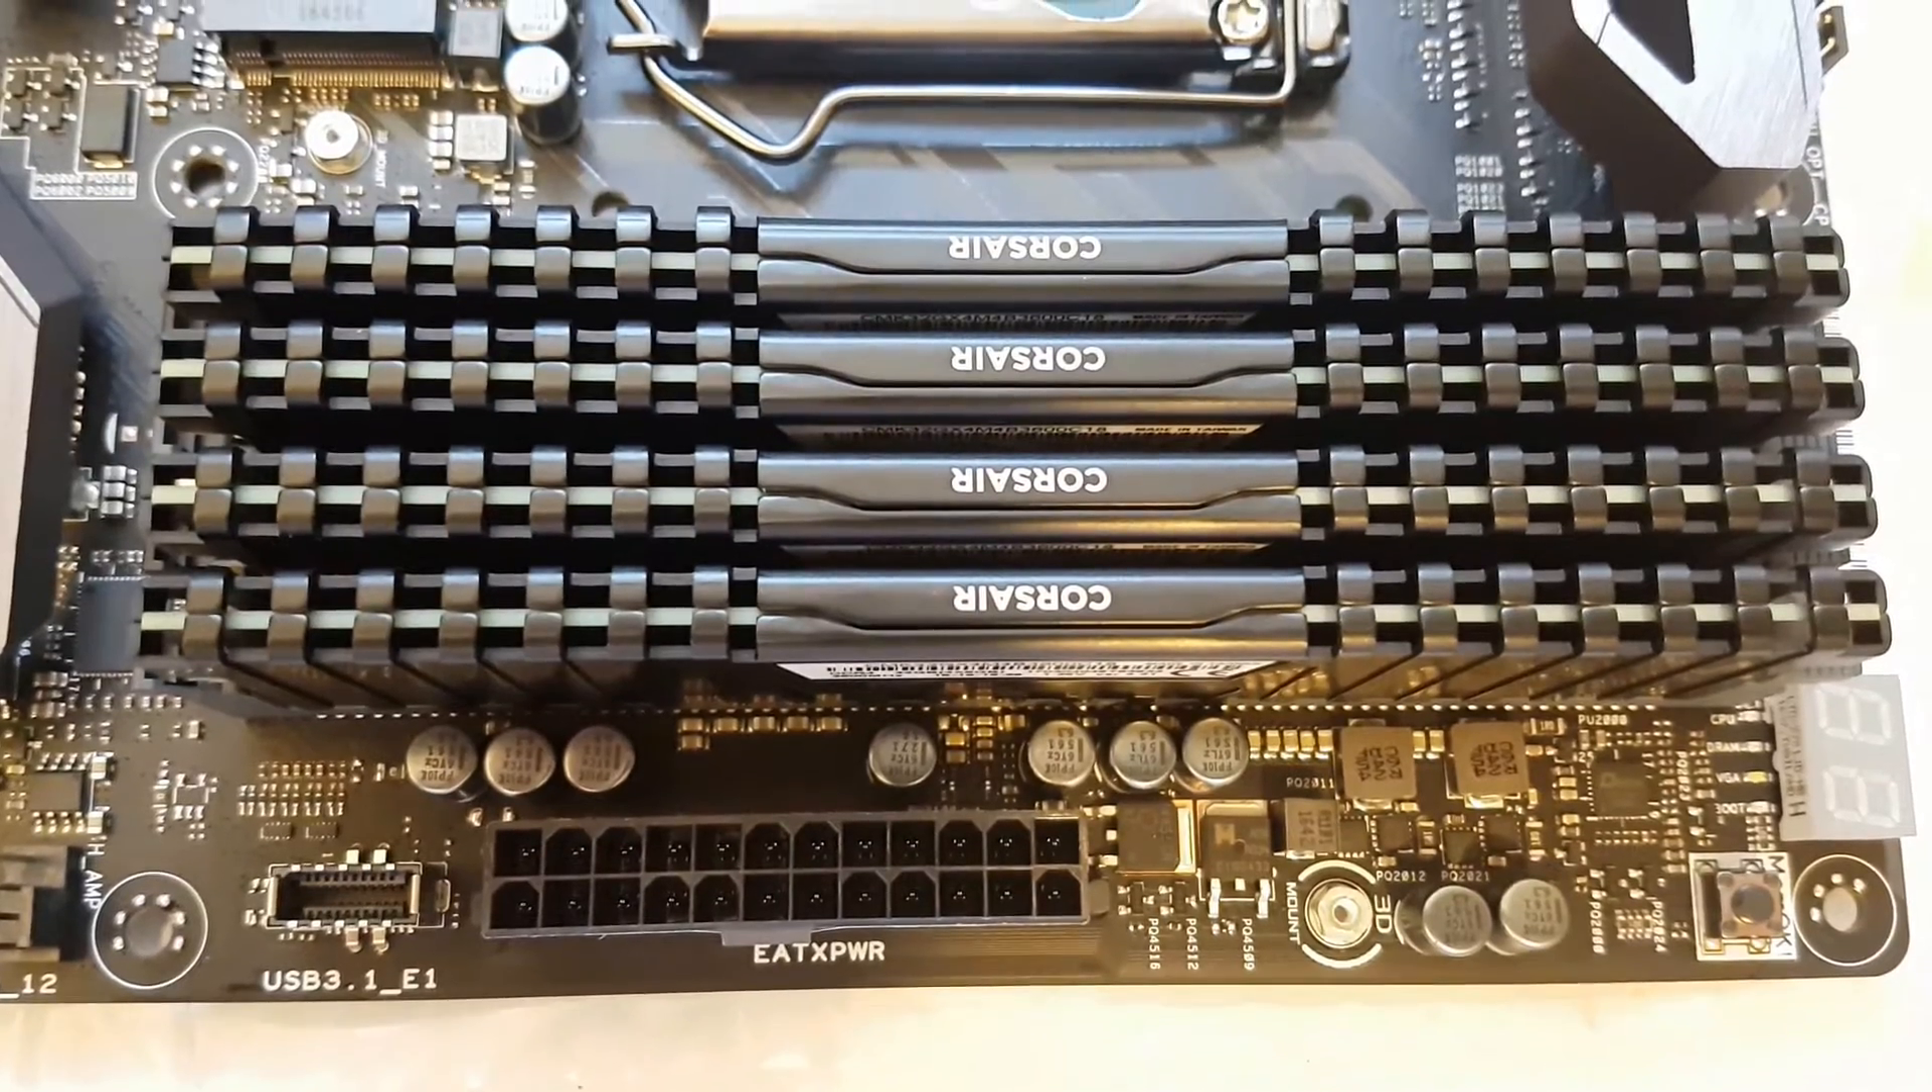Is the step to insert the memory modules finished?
Yes.